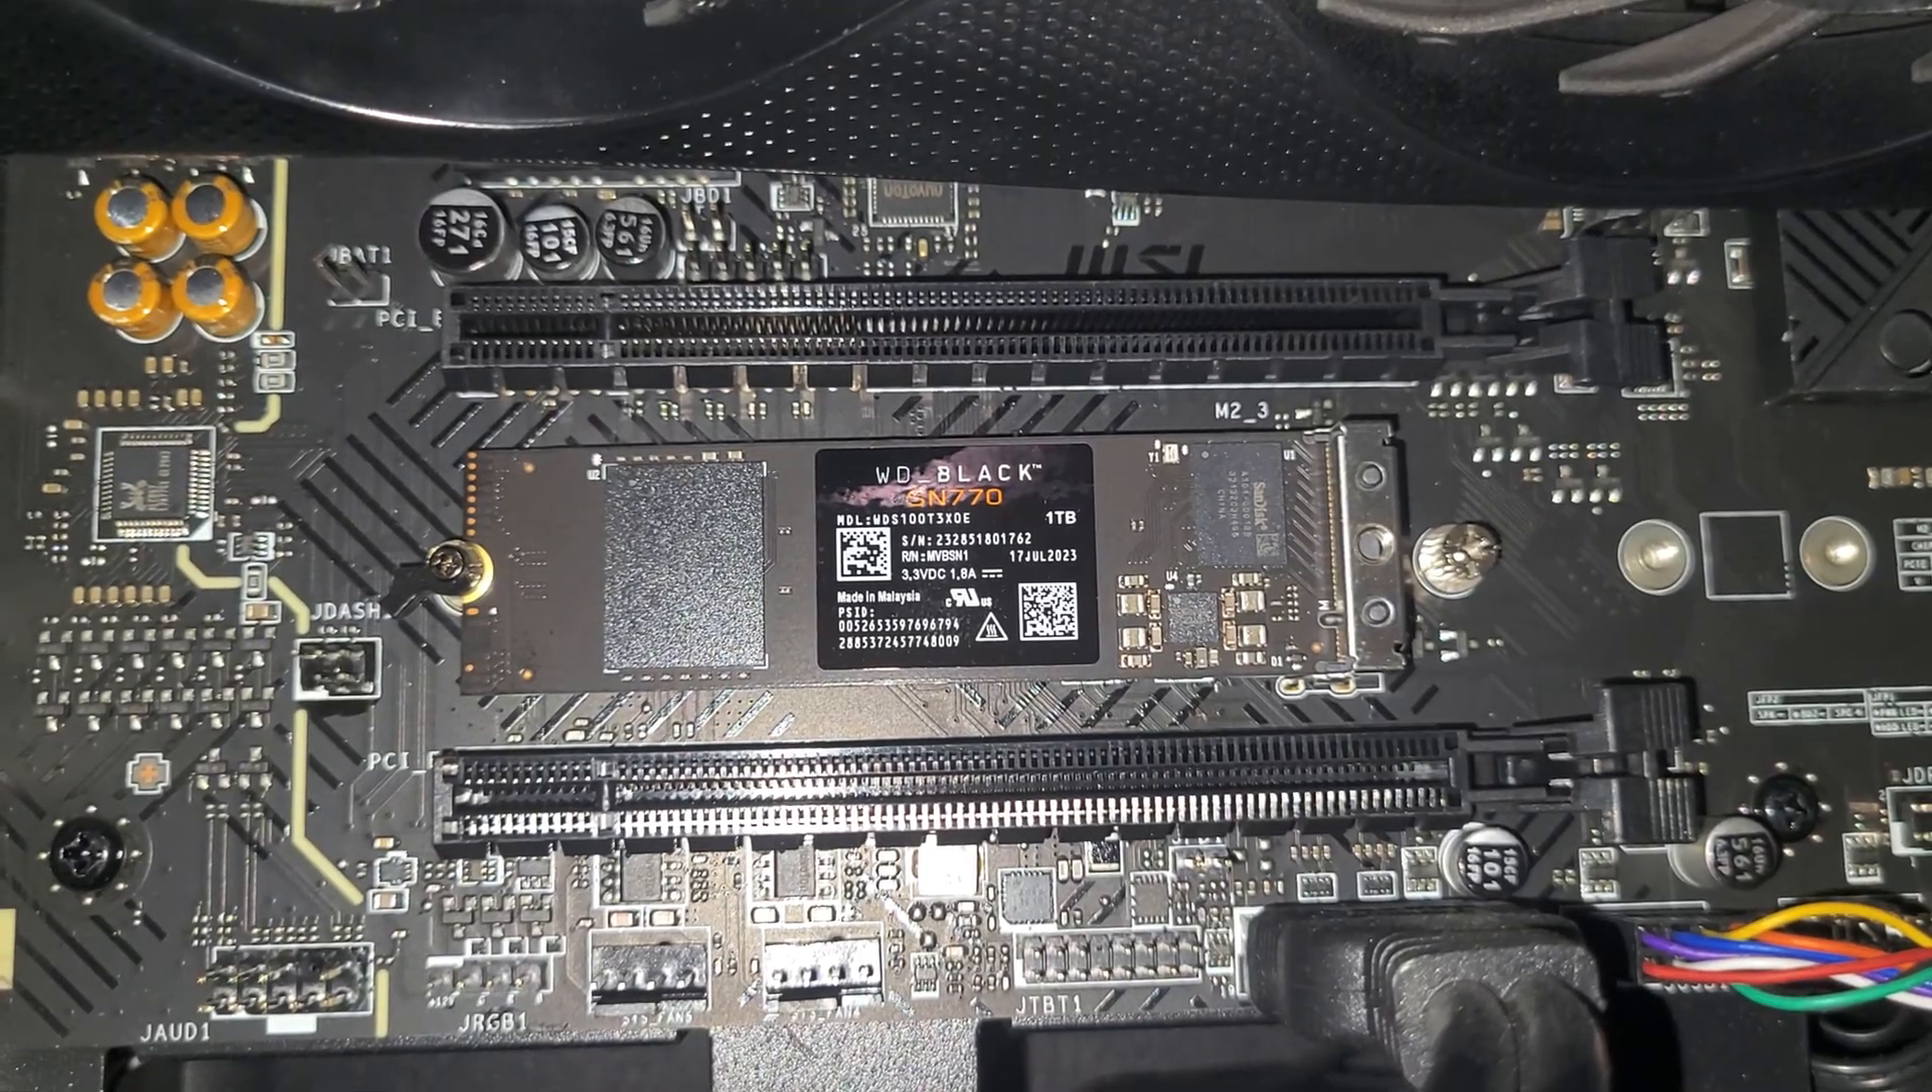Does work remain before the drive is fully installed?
No.